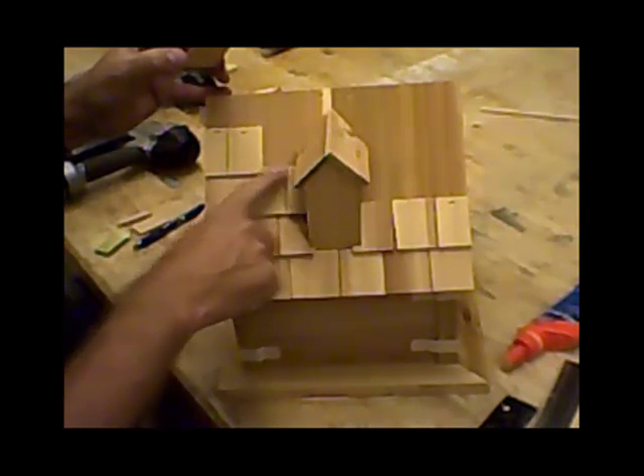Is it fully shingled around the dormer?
No.